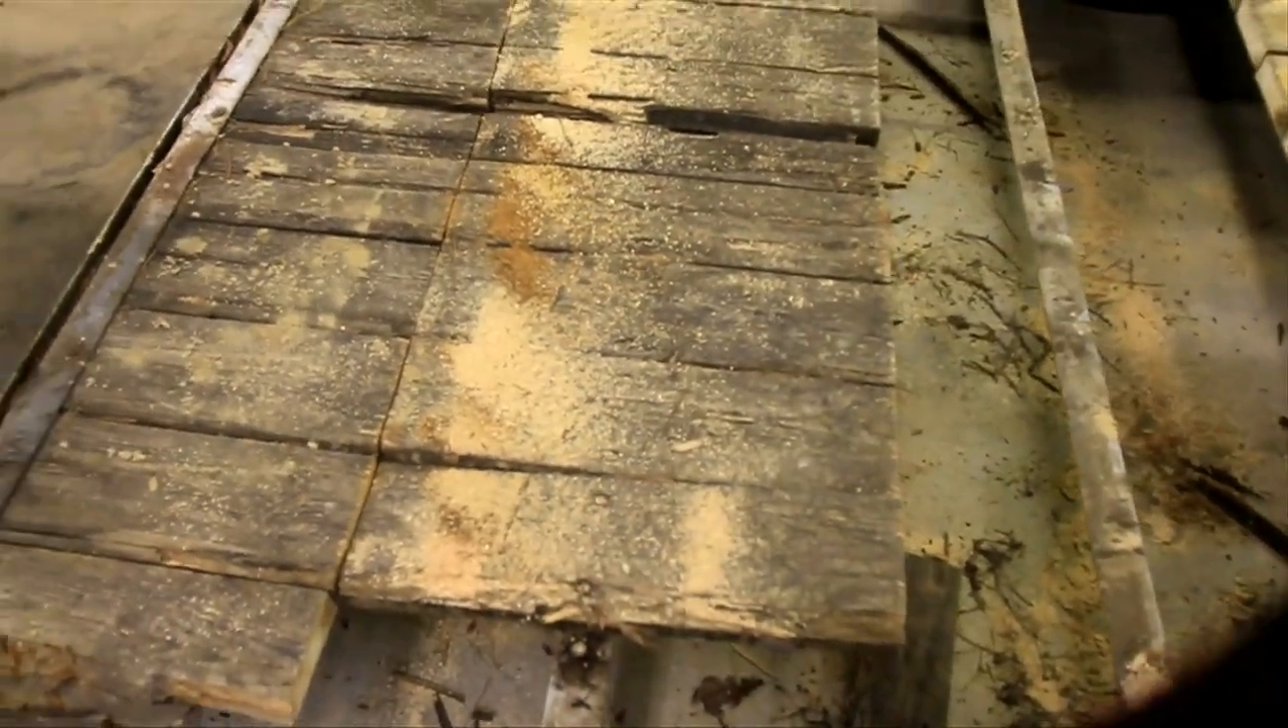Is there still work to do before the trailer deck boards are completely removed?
Yes.